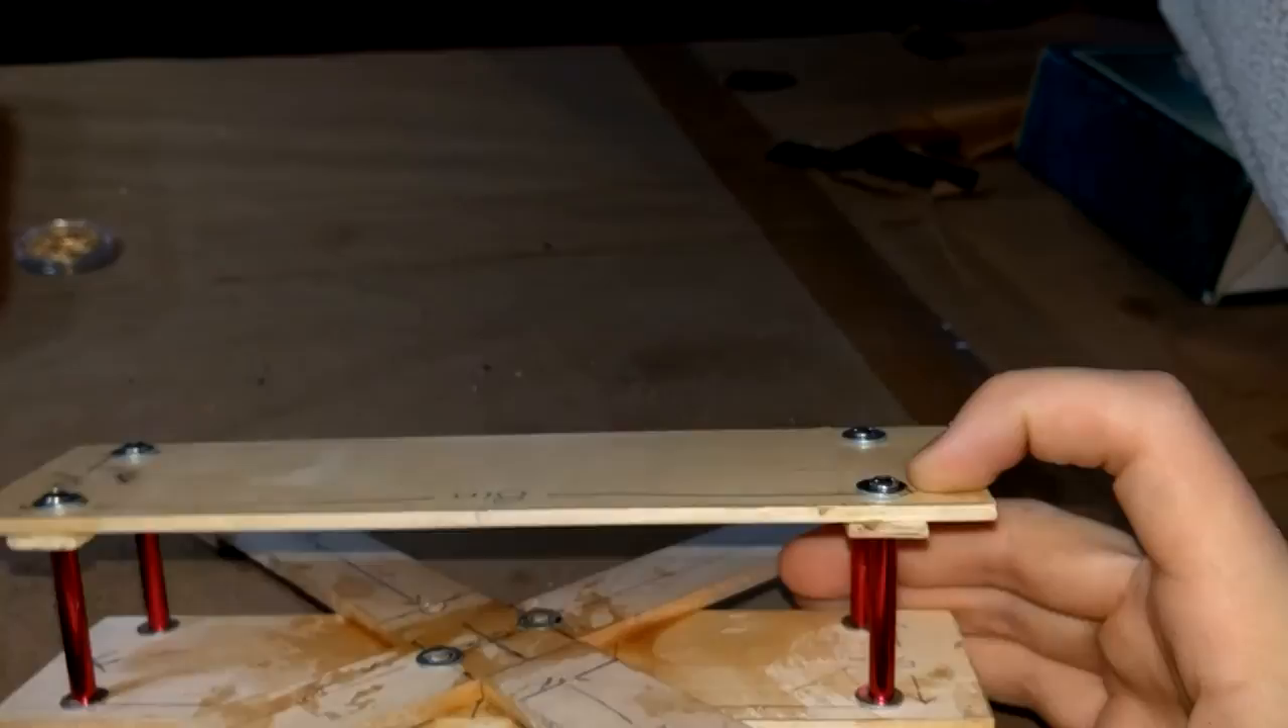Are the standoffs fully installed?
Yes.